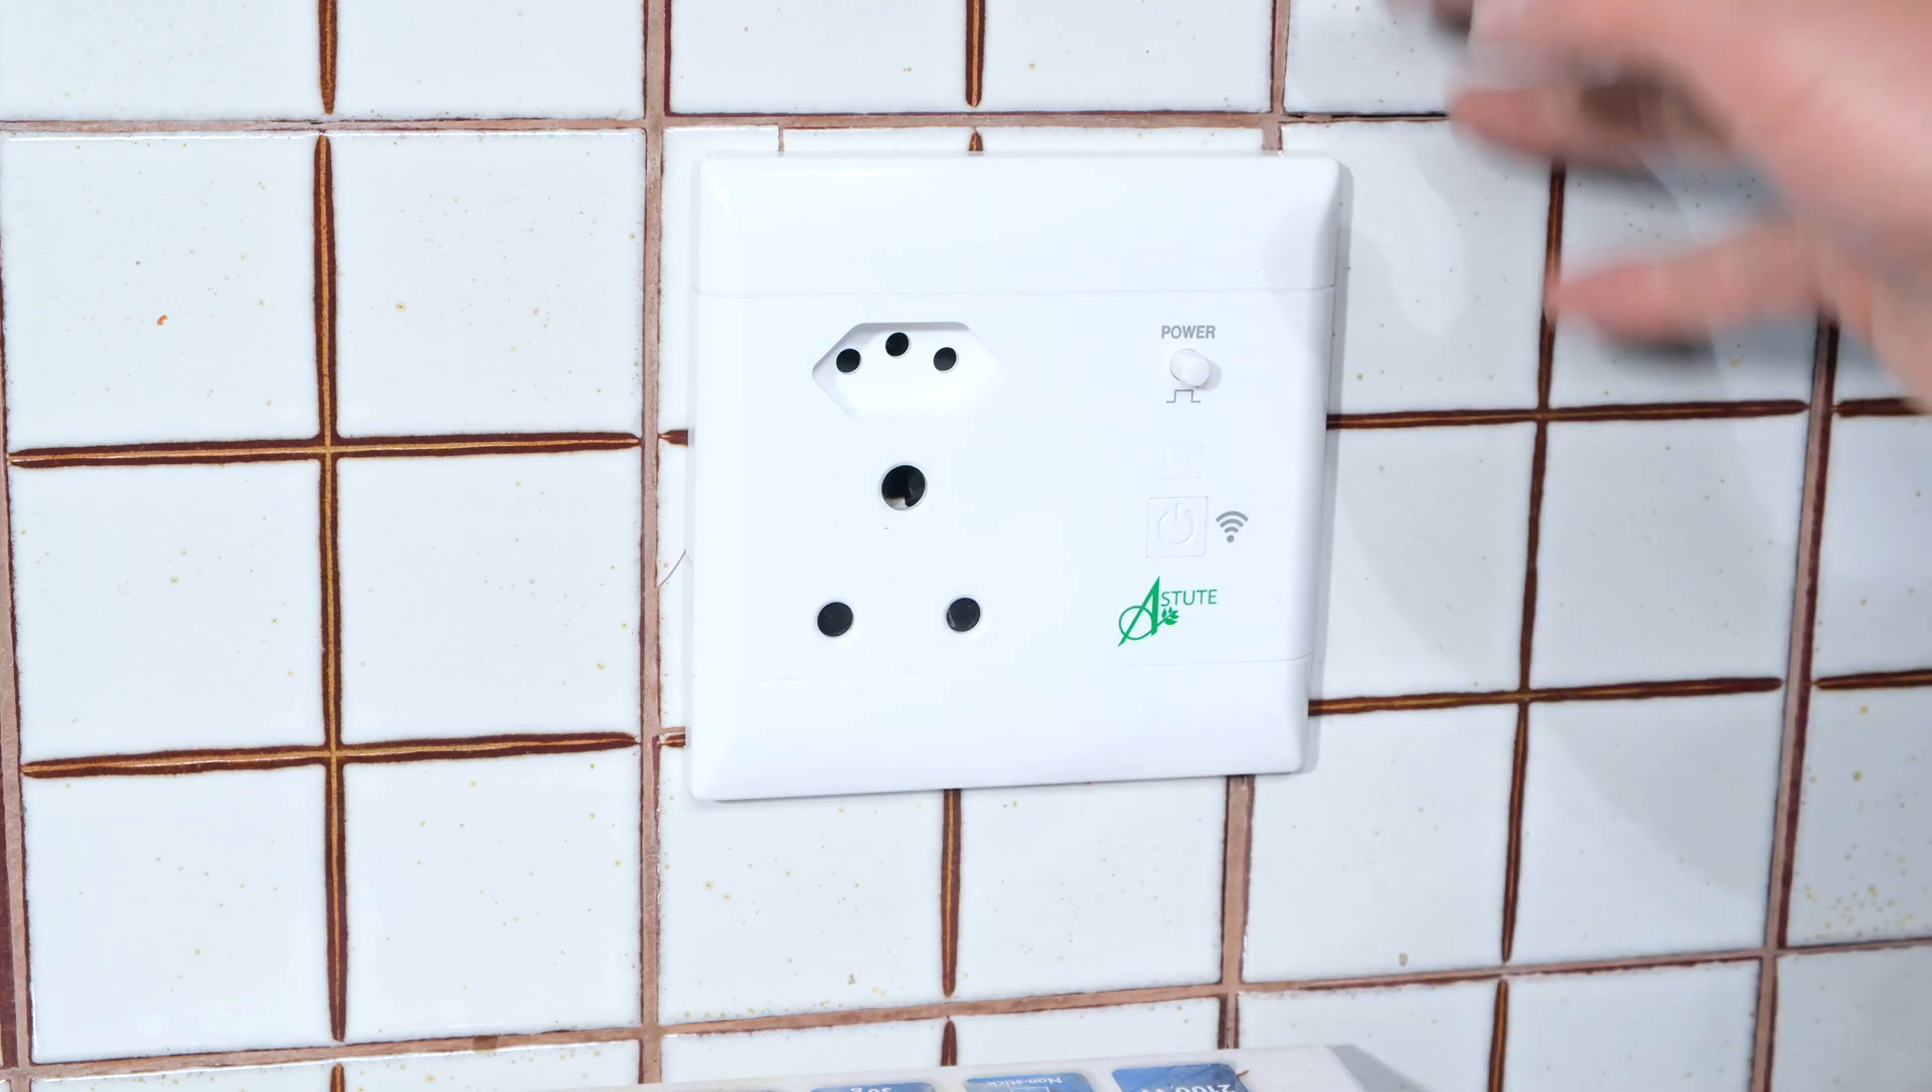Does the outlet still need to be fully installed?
No.